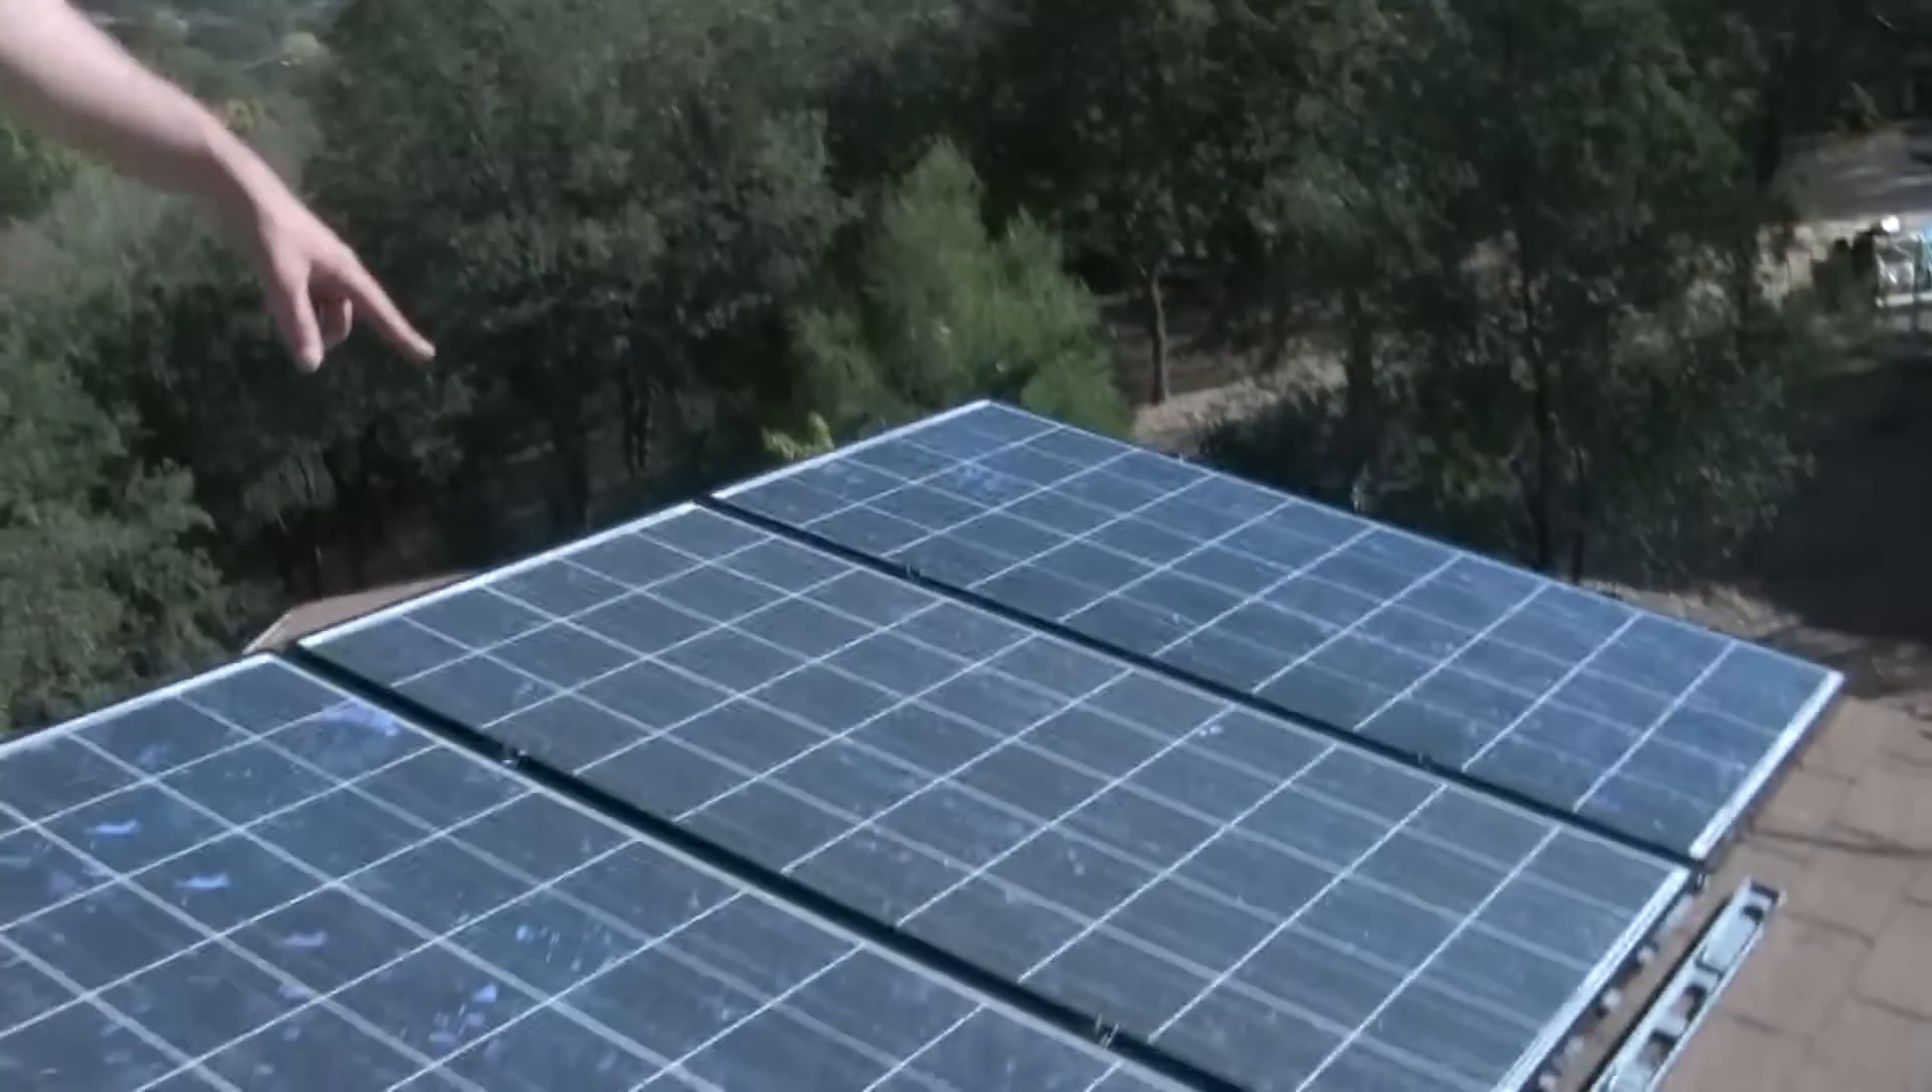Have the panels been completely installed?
Yes.